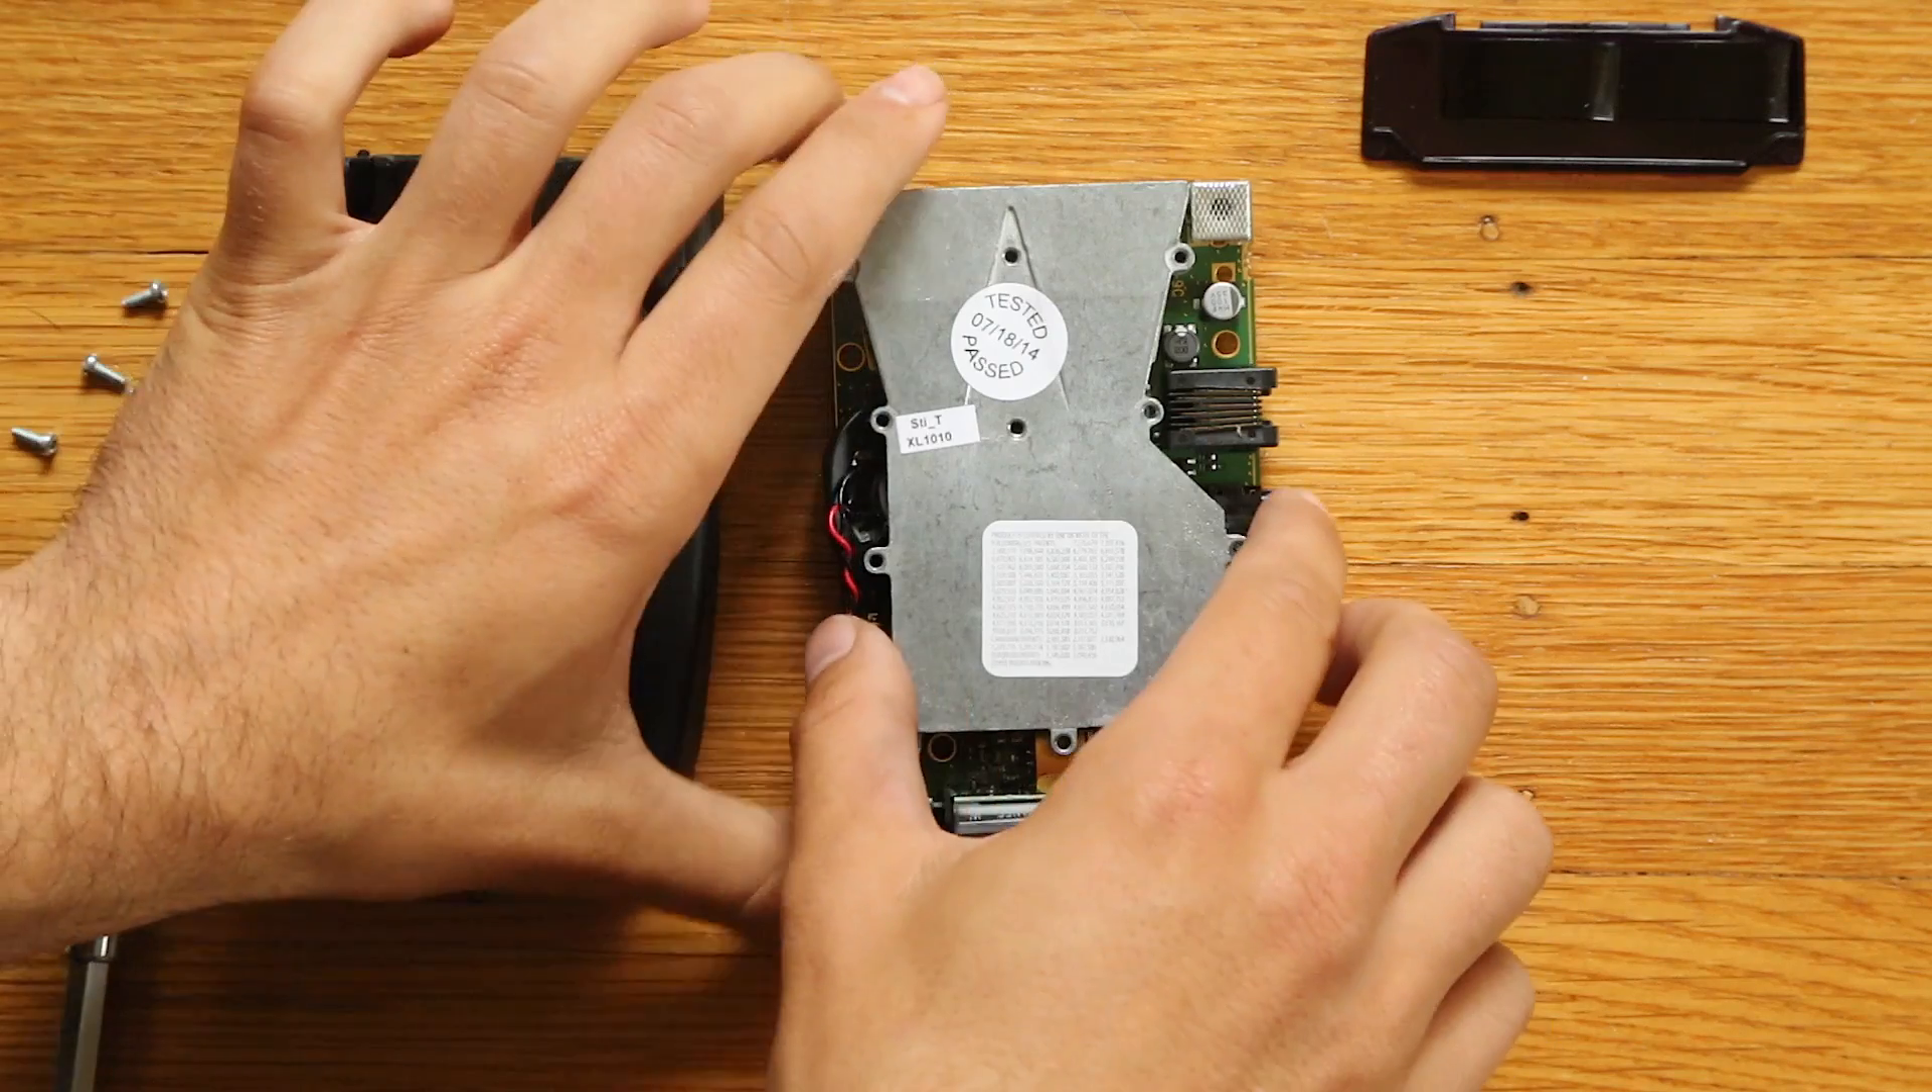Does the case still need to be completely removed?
No.